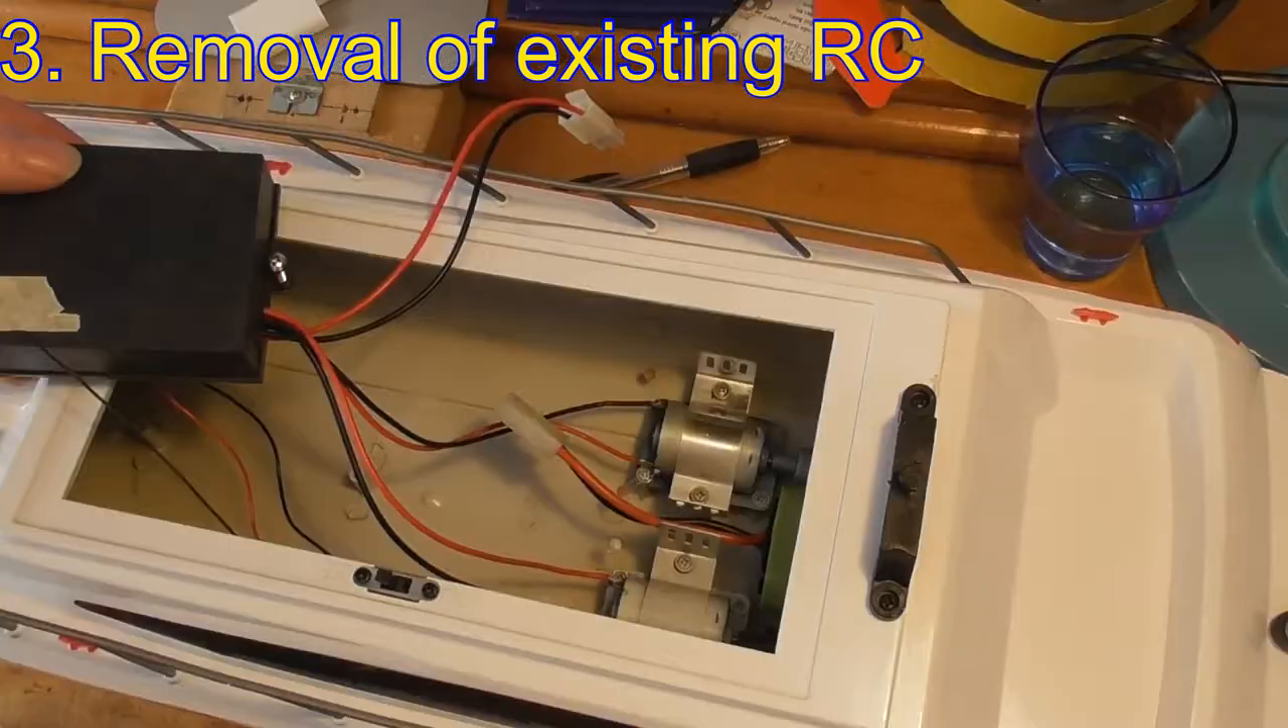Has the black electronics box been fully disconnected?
No.